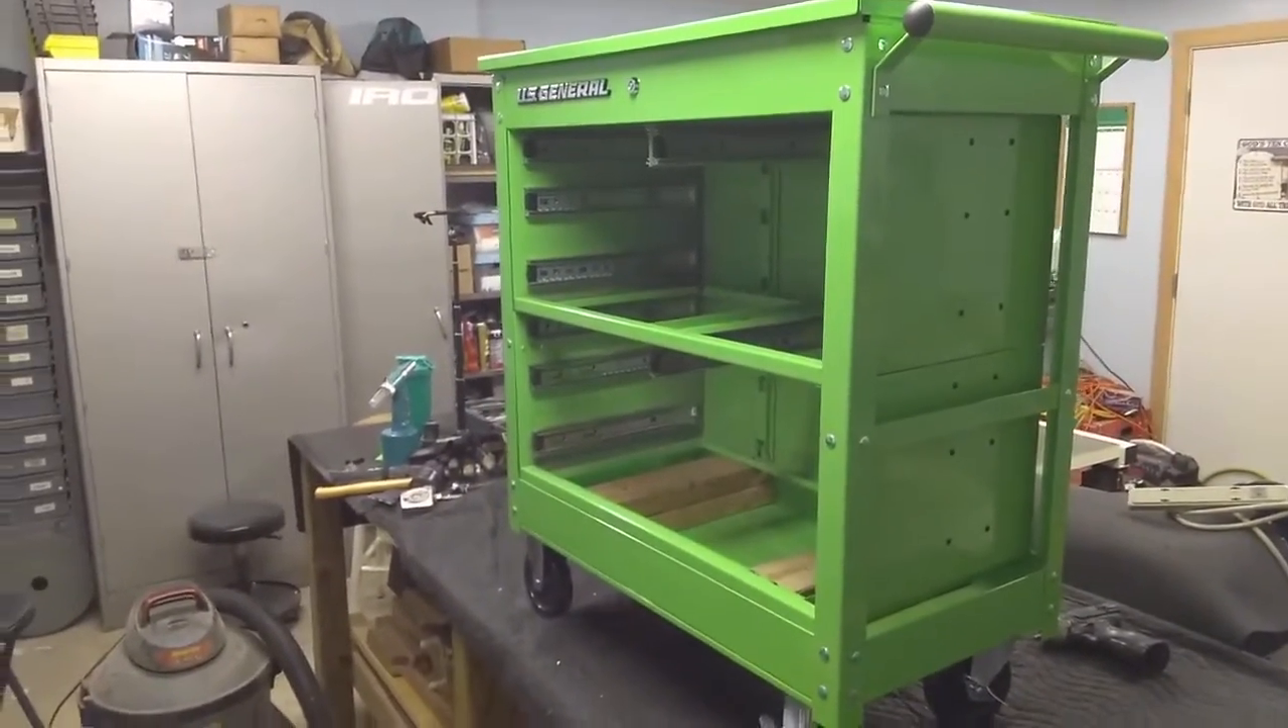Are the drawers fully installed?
No.